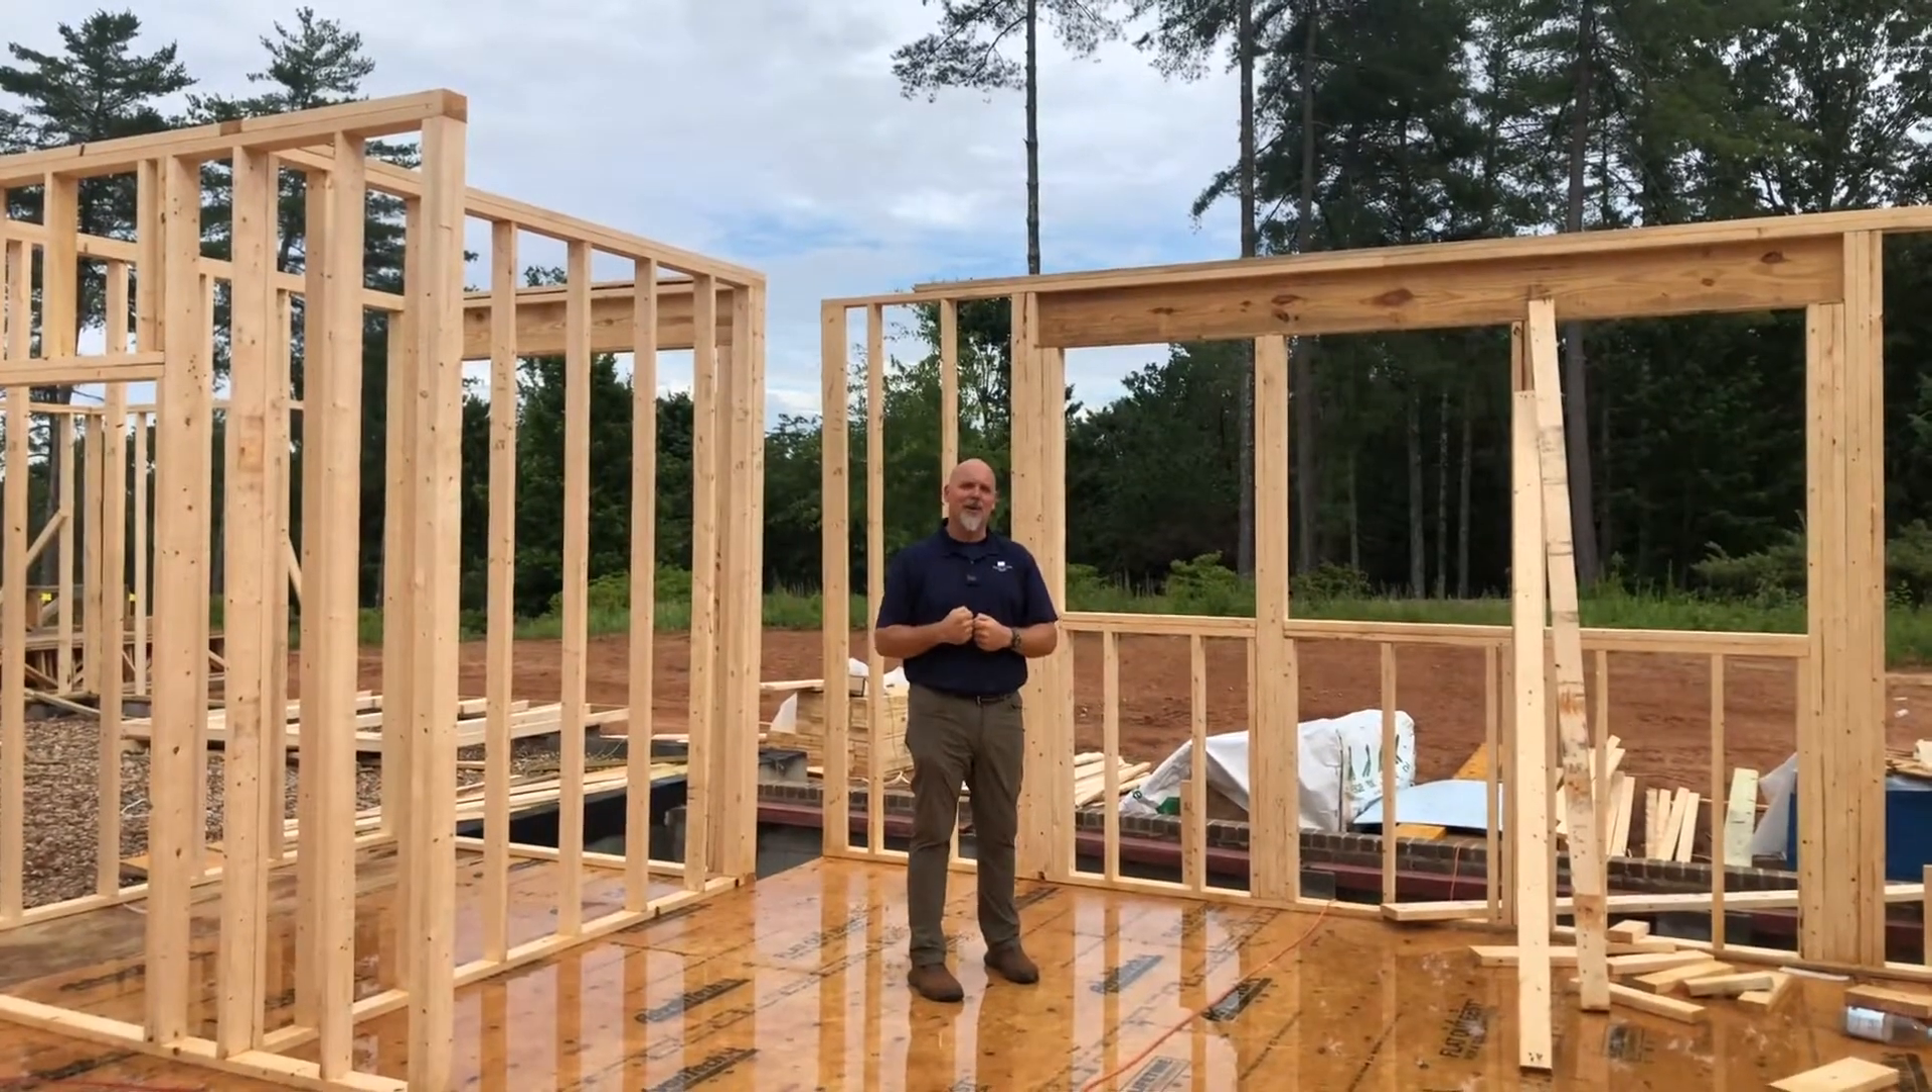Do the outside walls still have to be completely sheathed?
Yes.